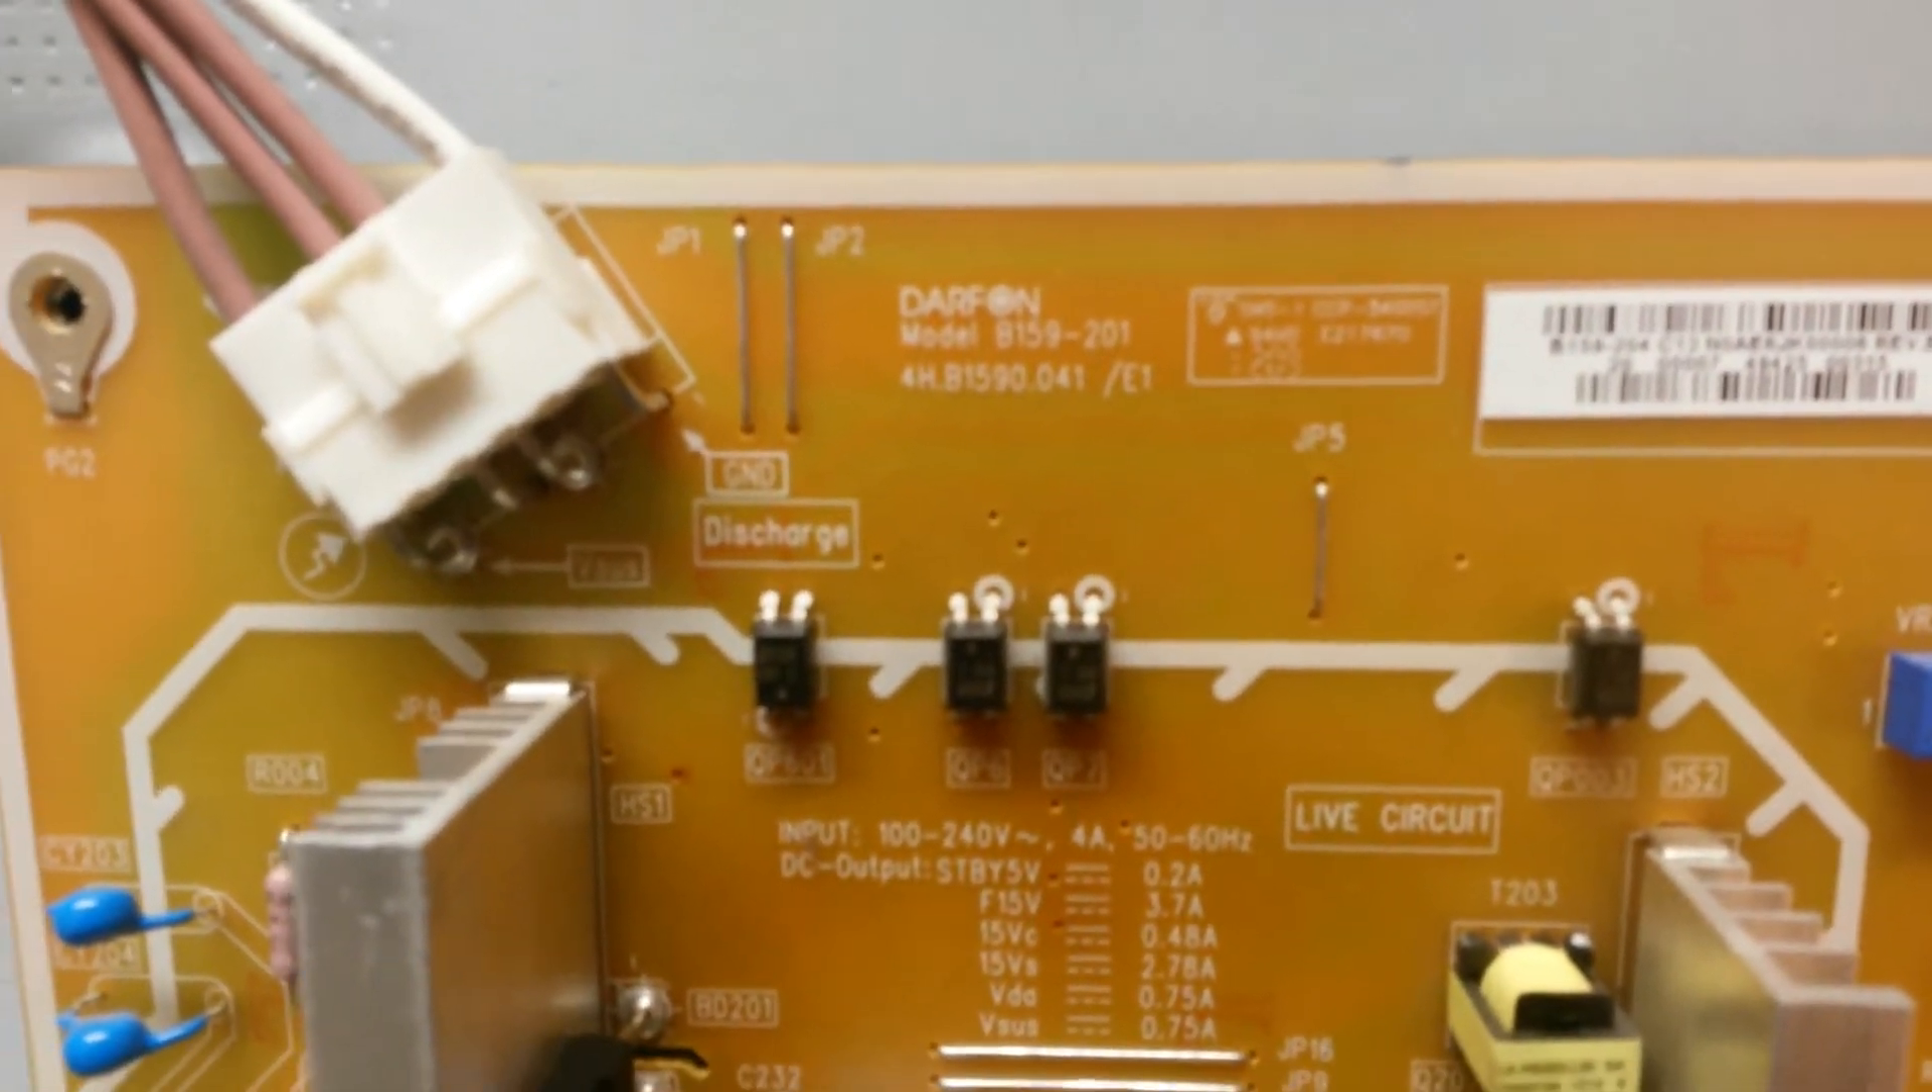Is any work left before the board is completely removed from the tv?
Yes.